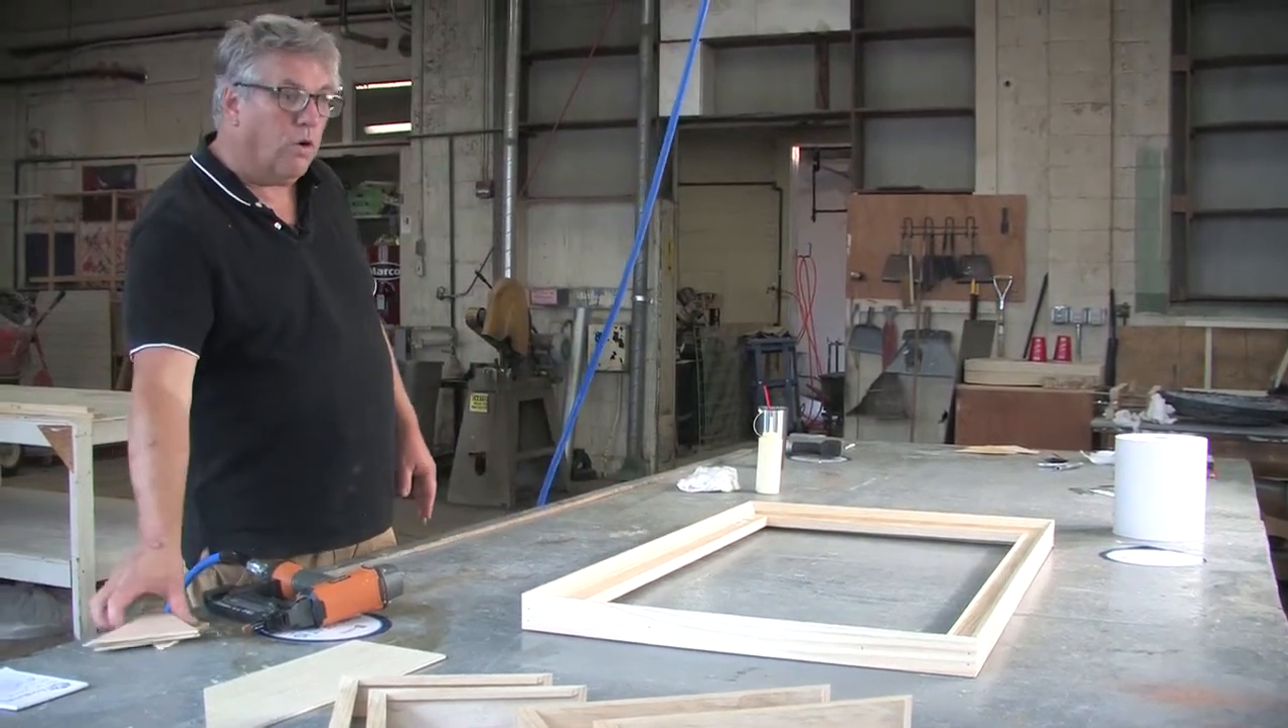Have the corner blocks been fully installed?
No.